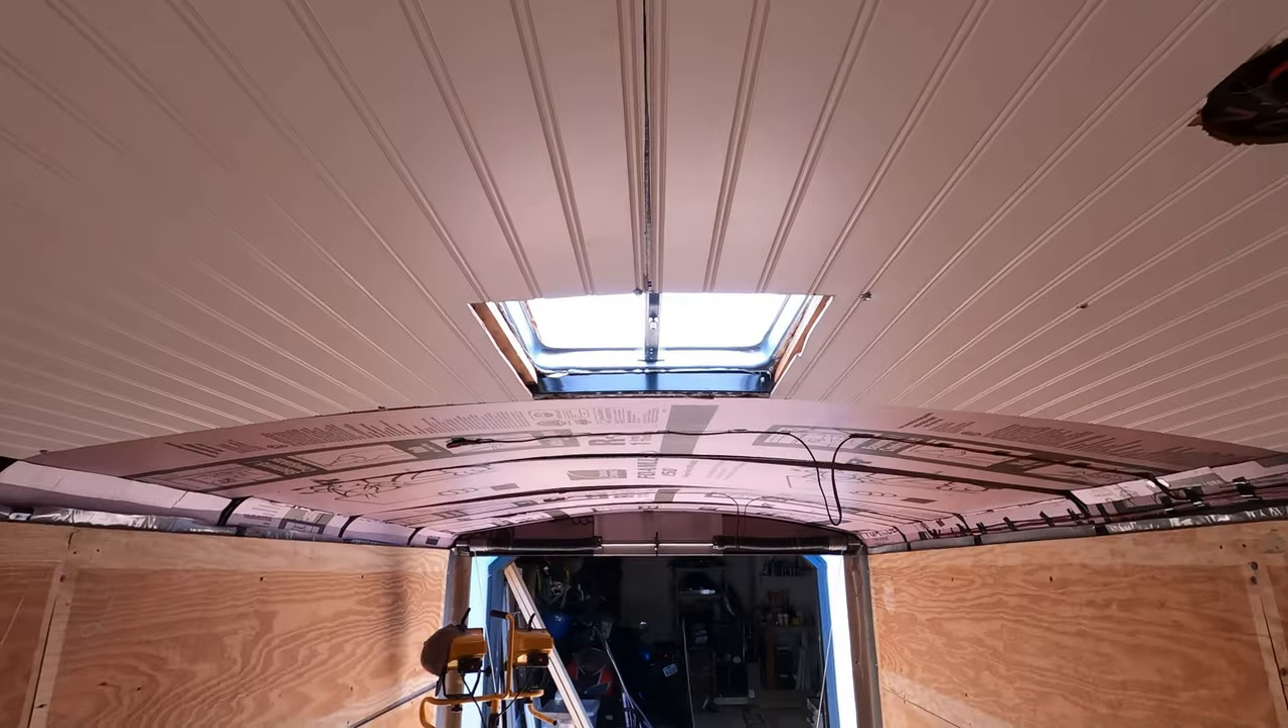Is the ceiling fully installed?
No.